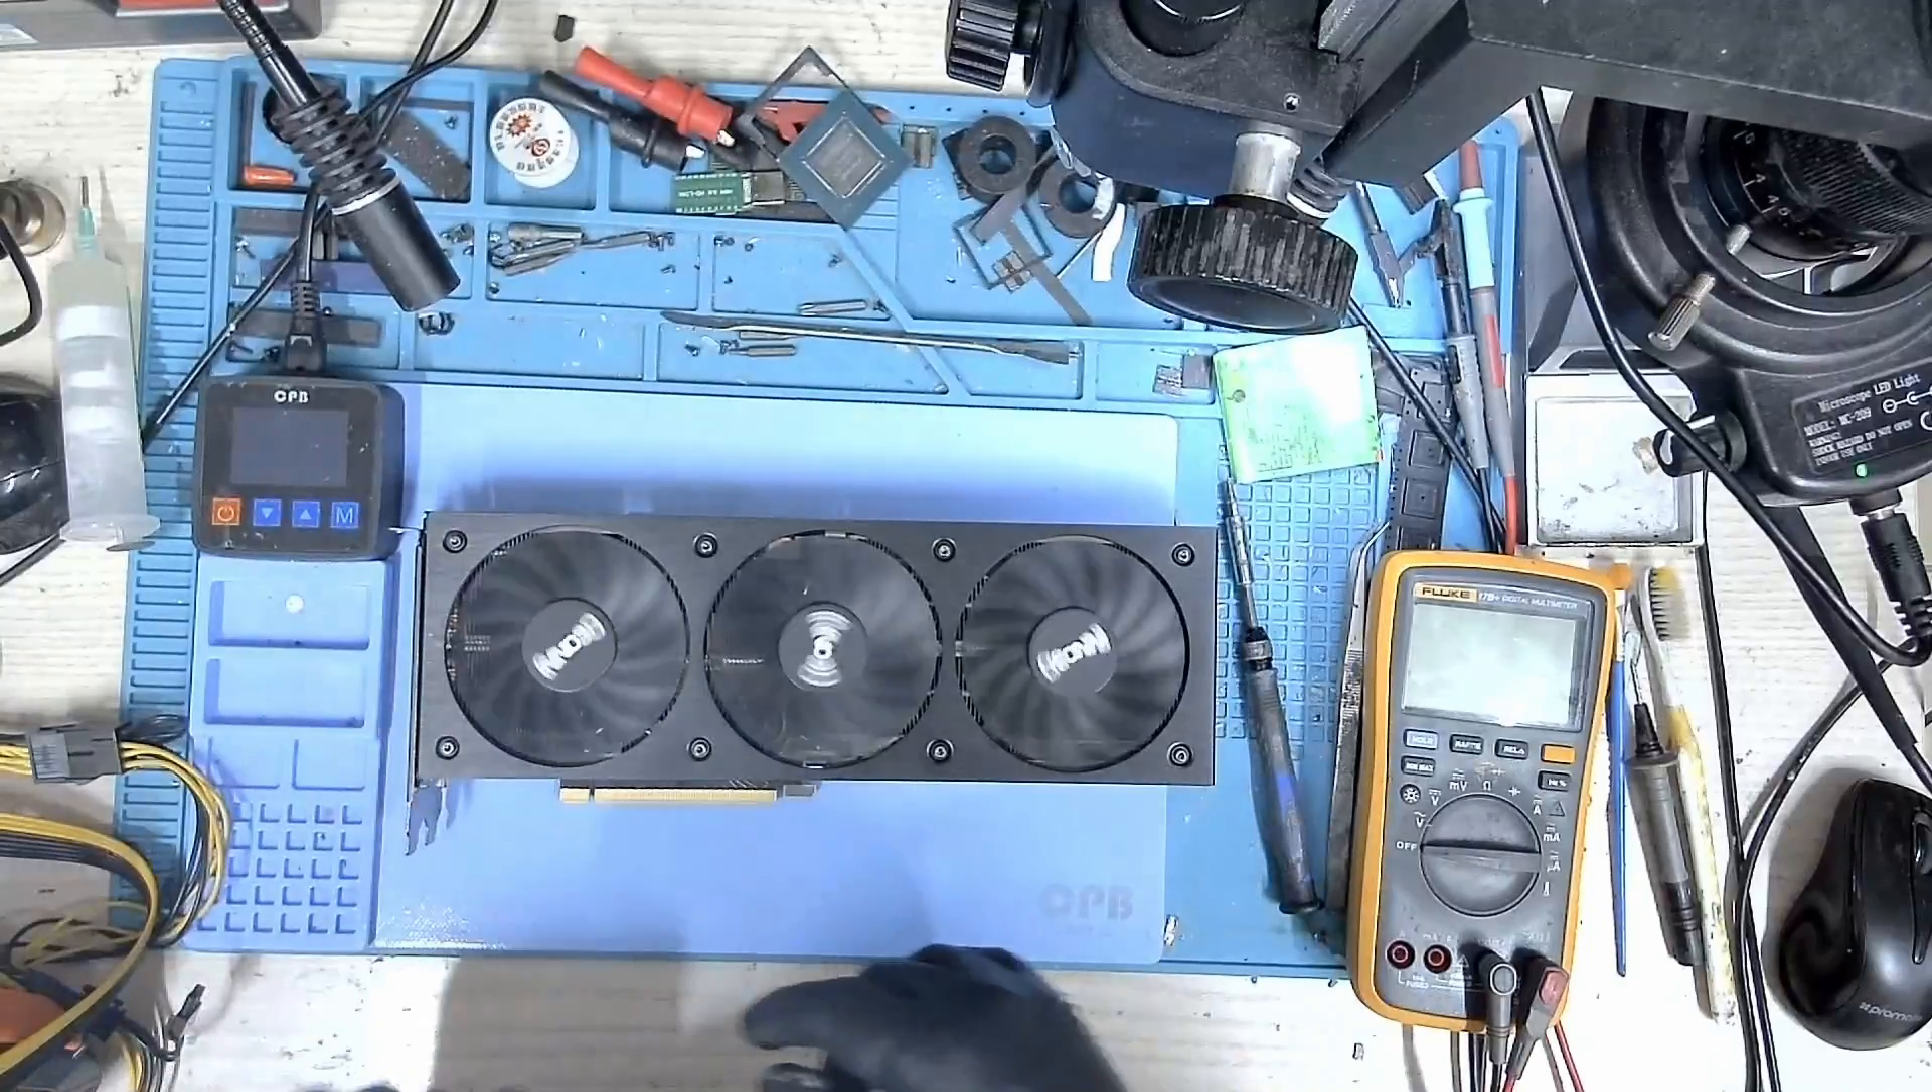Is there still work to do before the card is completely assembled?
No.